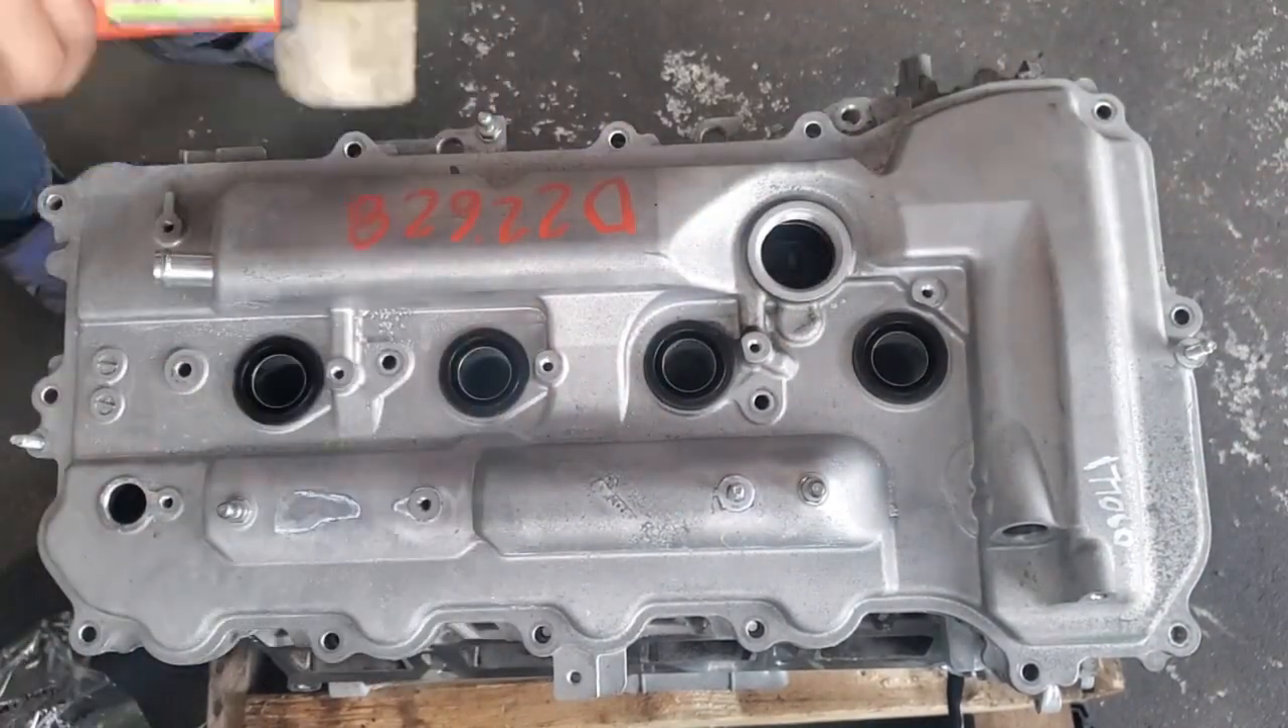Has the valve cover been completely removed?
No.